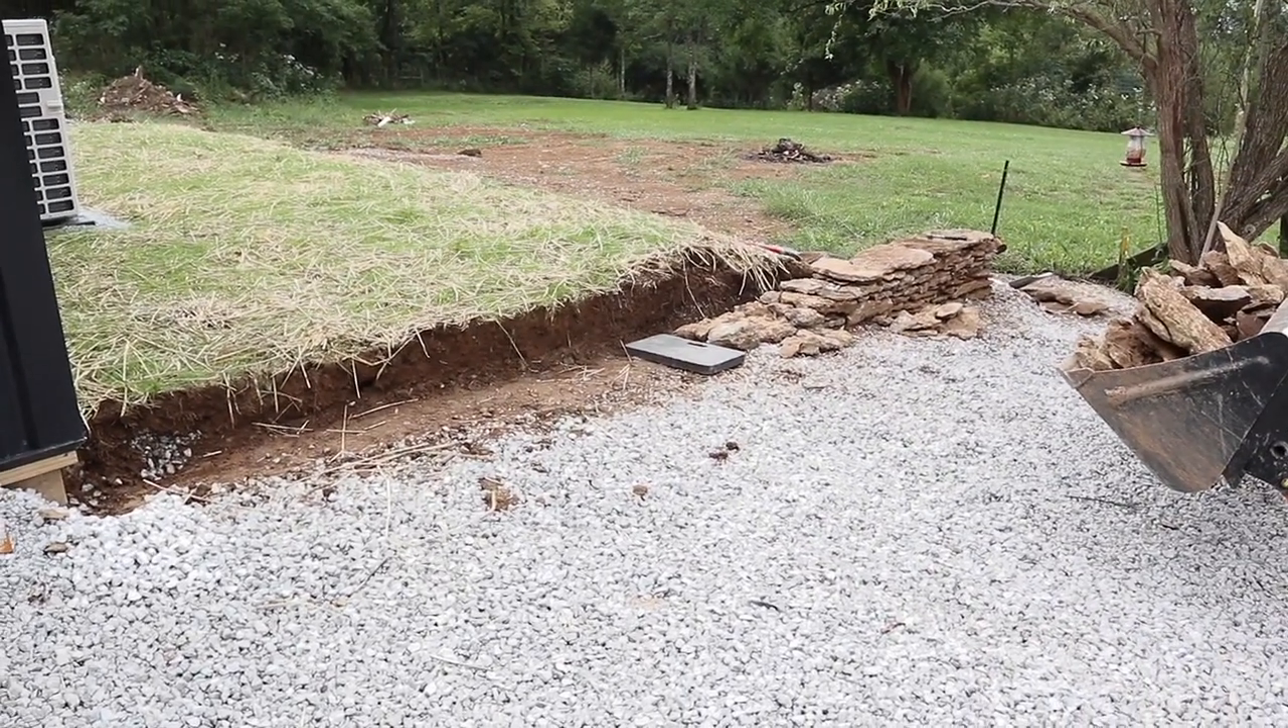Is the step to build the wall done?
No.